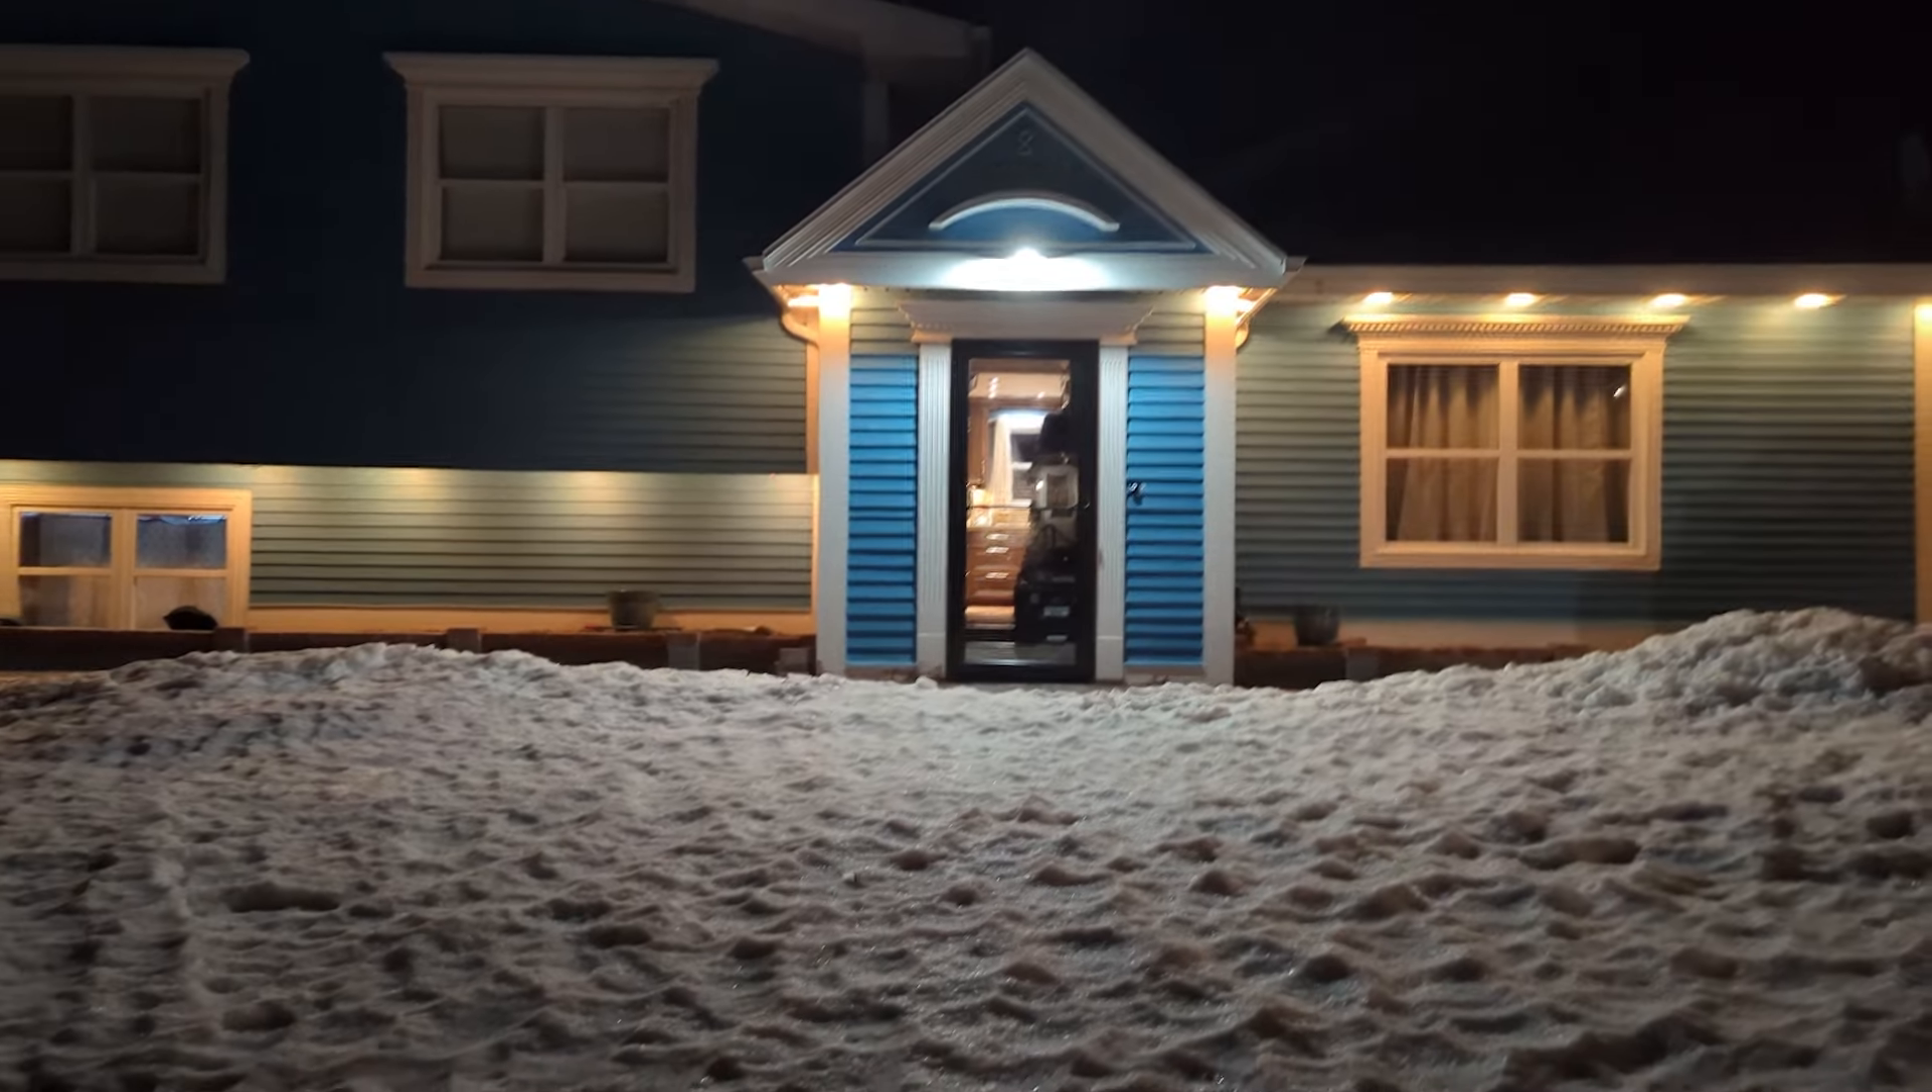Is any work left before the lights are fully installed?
No.